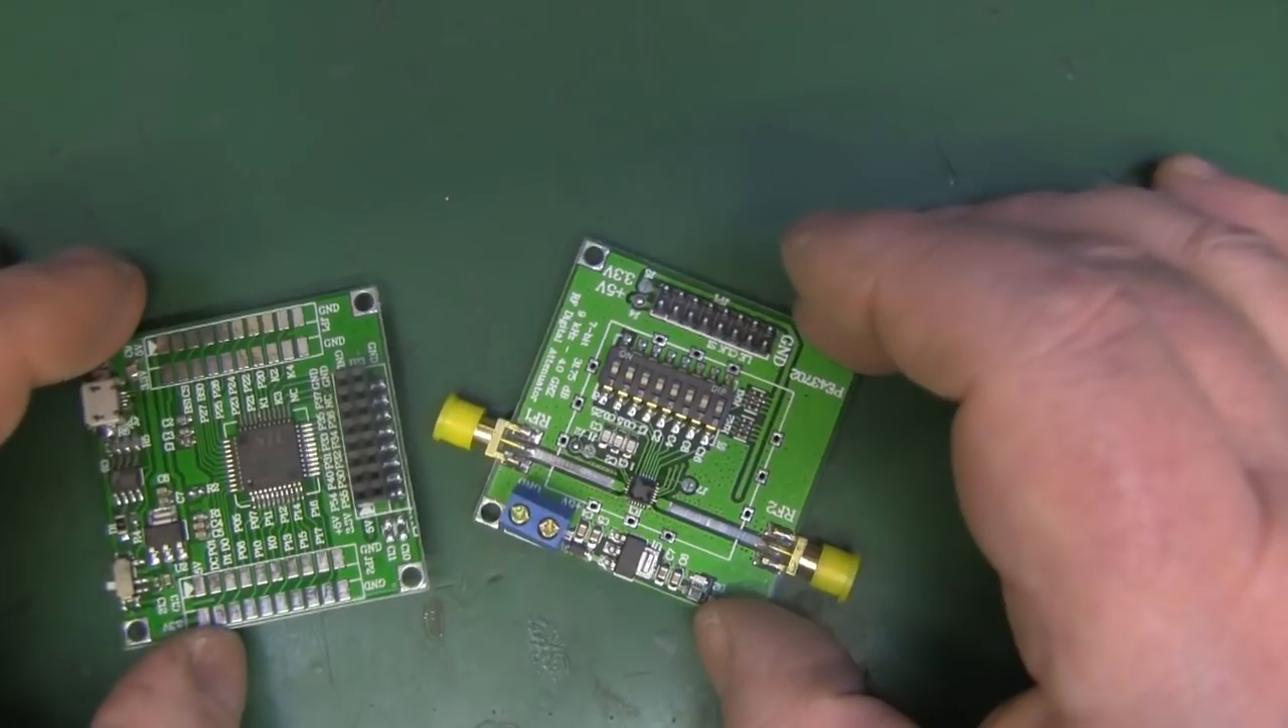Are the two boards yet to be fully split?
No.